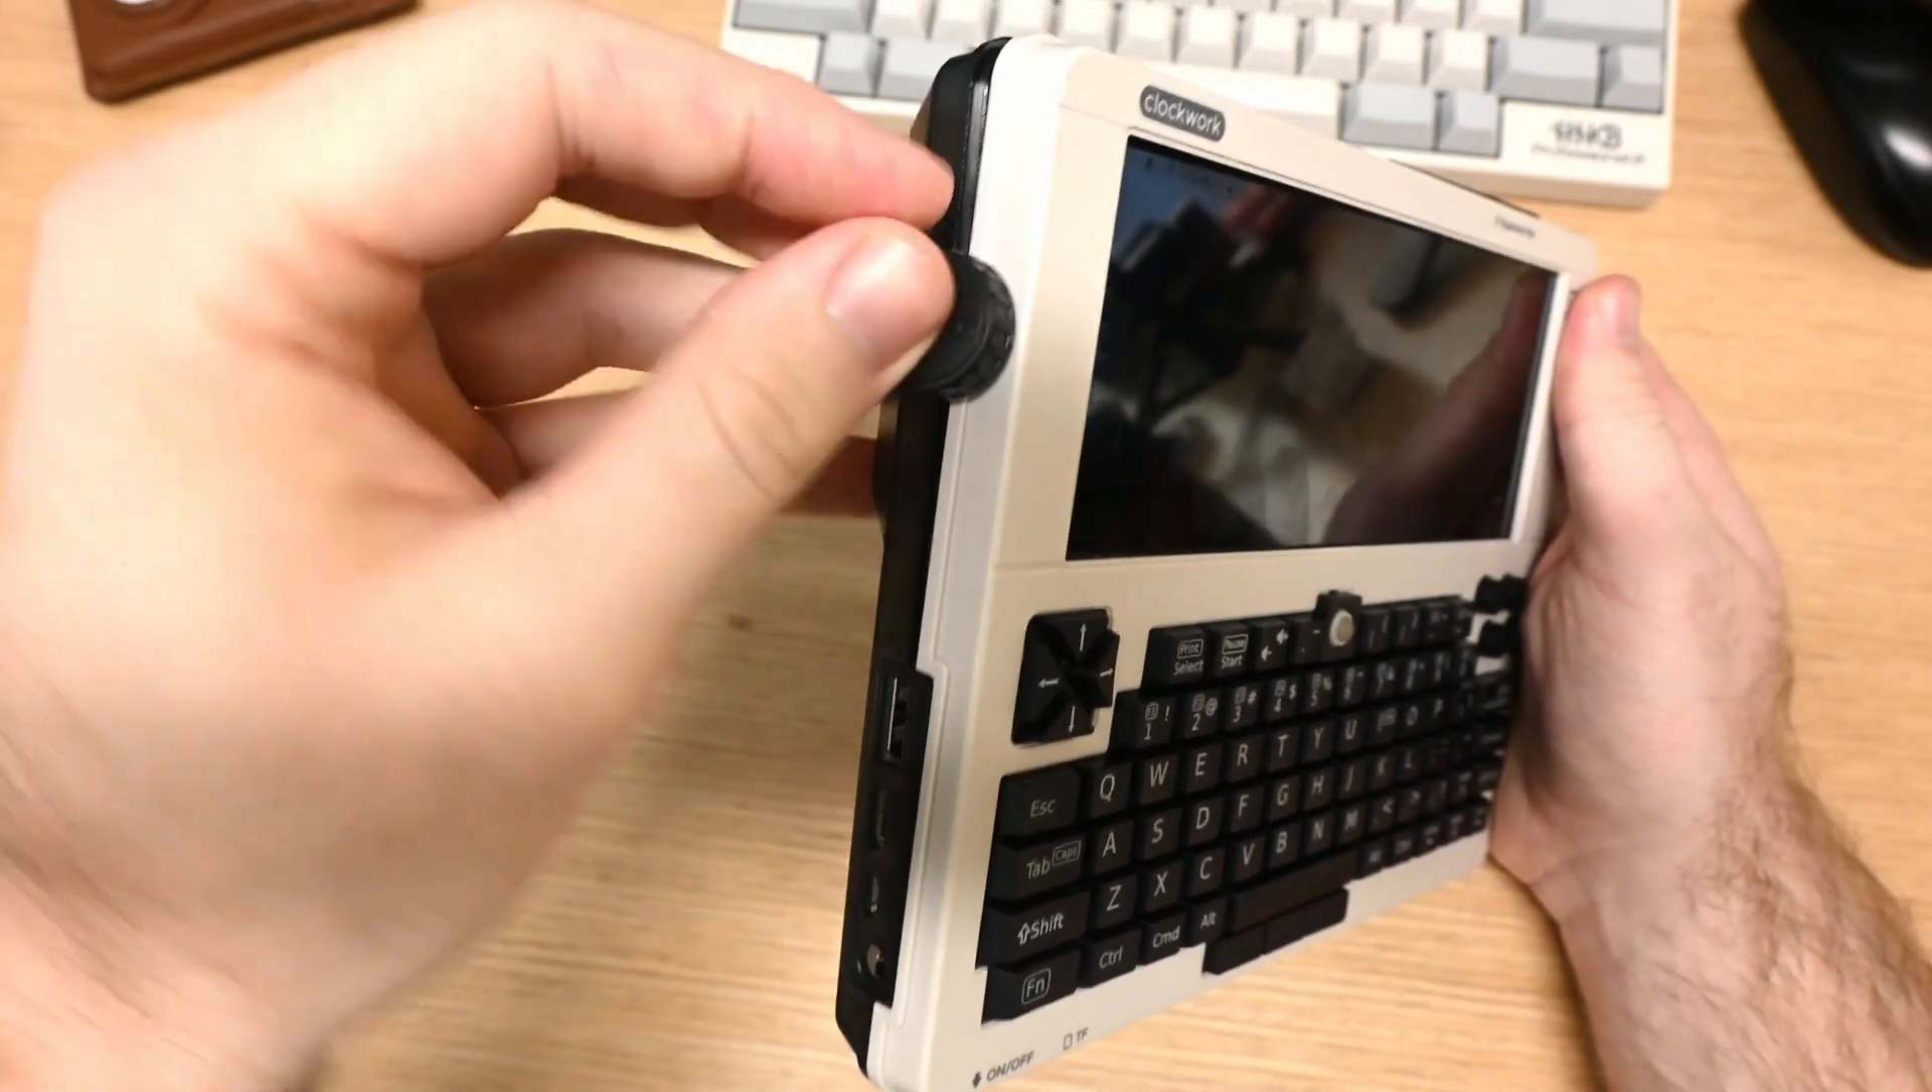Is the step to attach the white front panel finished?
Yes.